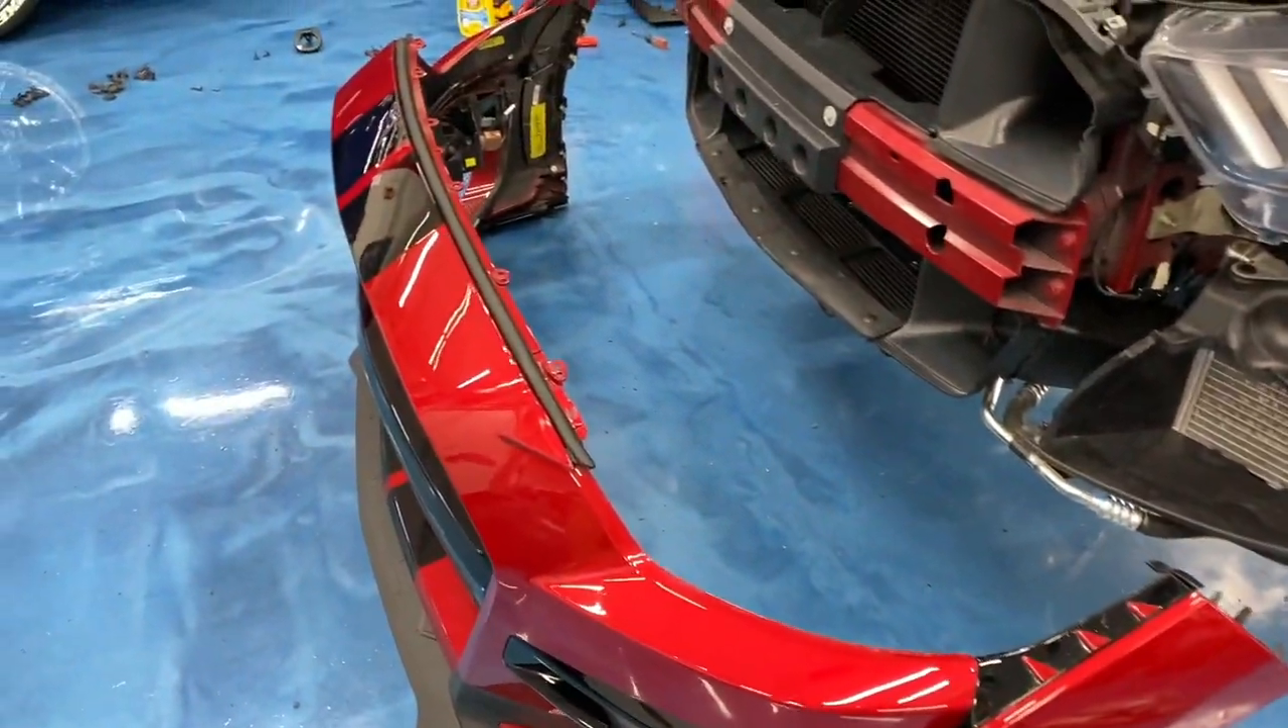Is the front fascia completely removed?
Yes.